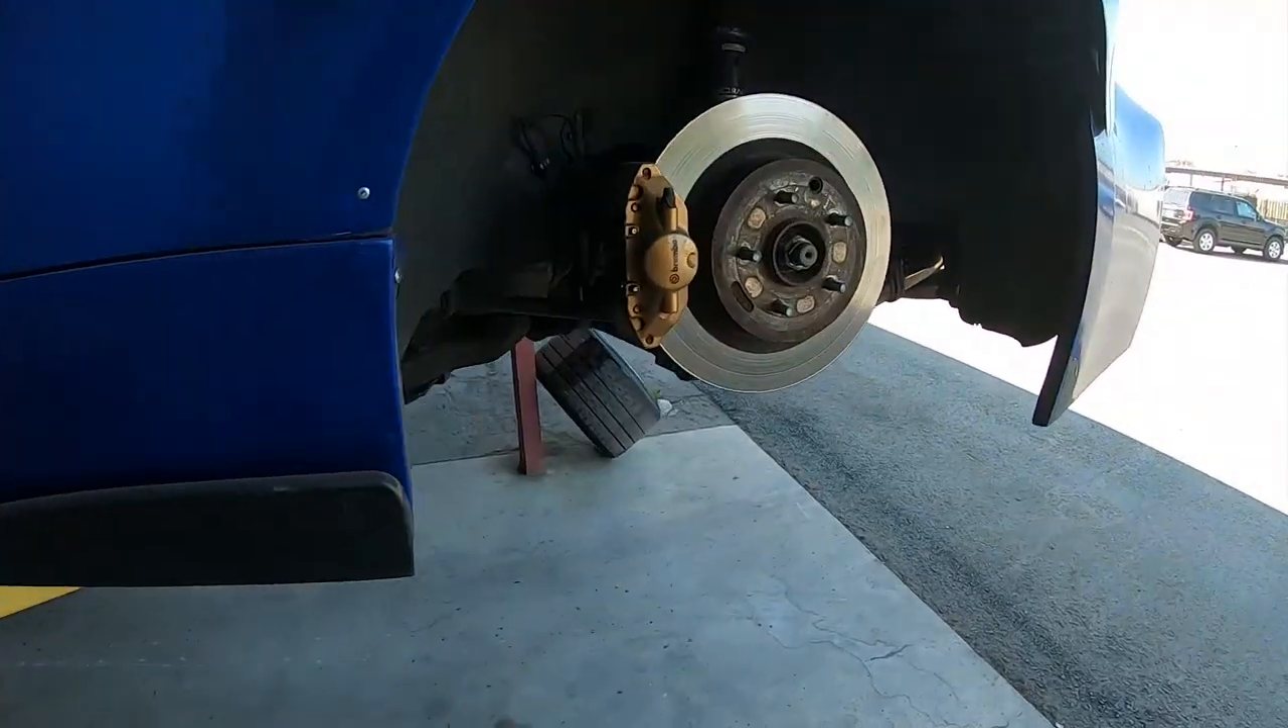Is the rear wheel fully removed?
Yes.